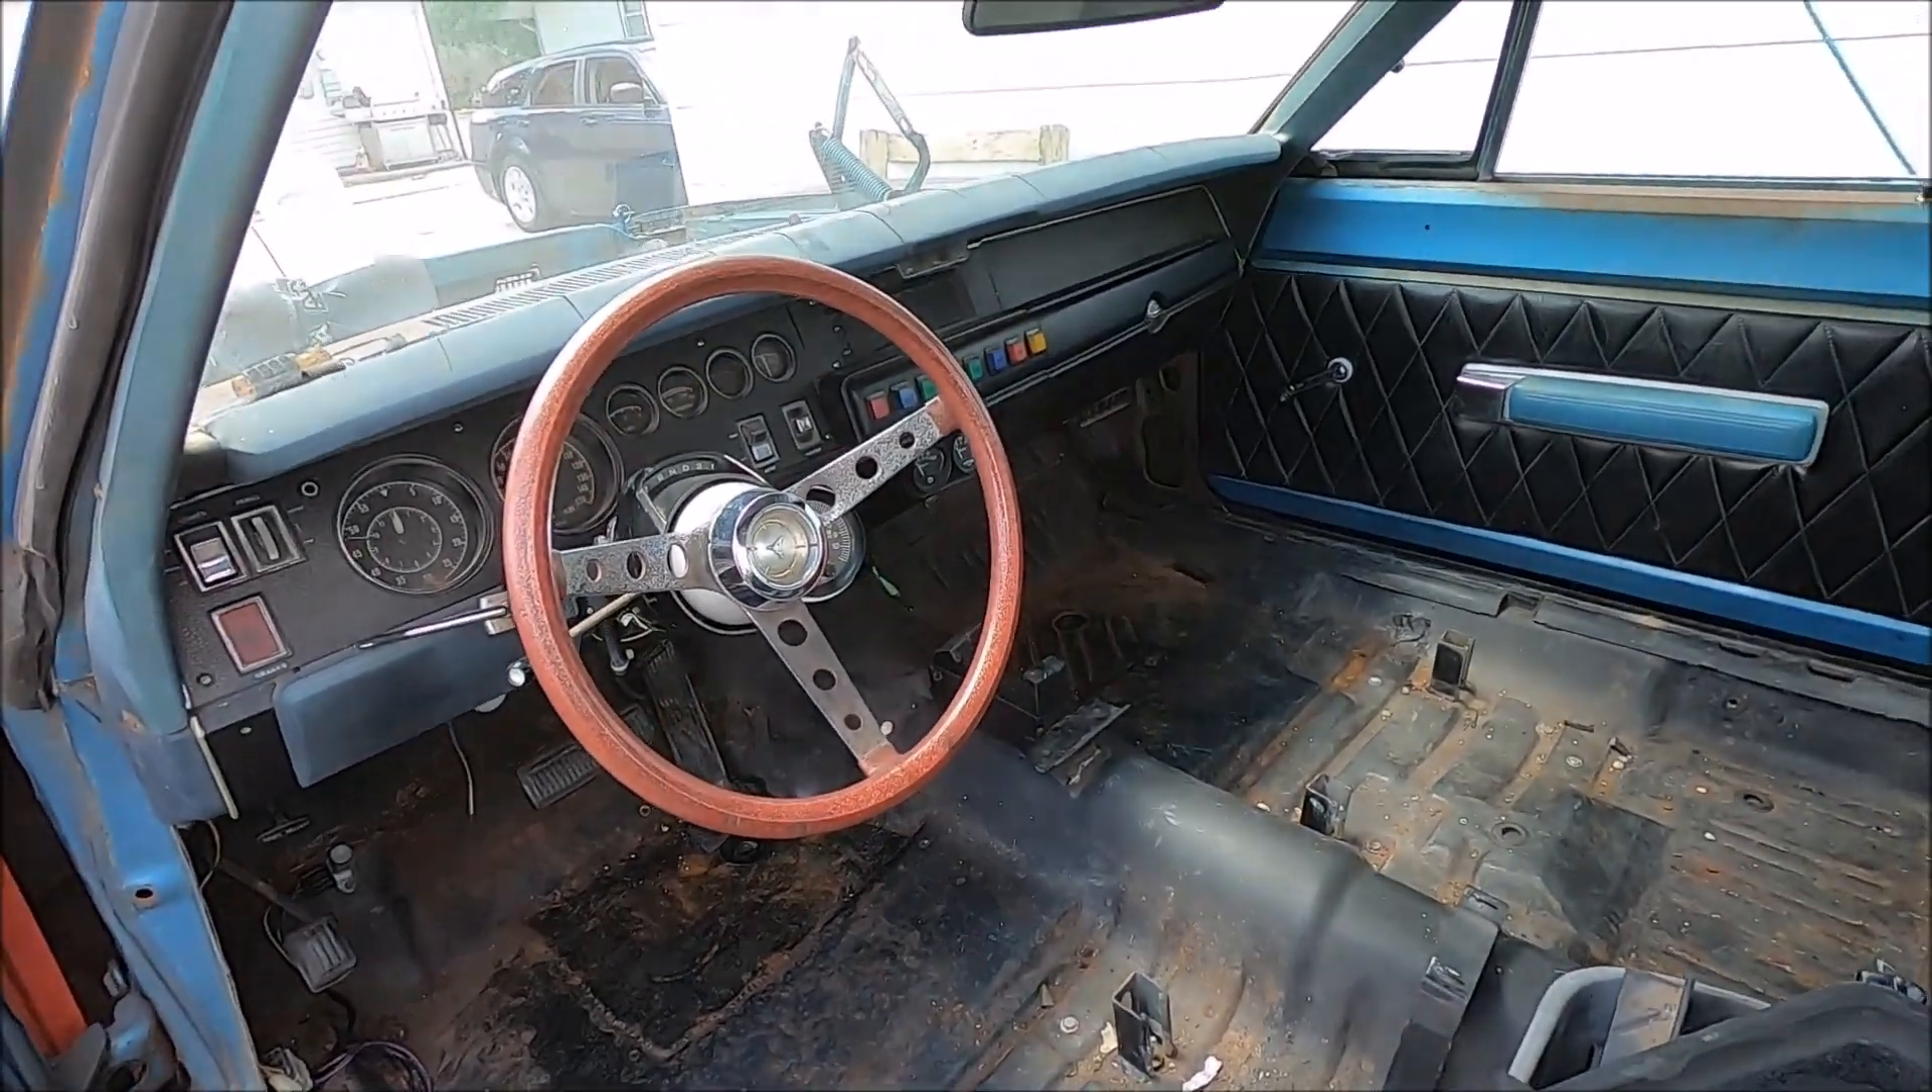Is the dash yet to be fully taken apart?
Yes.